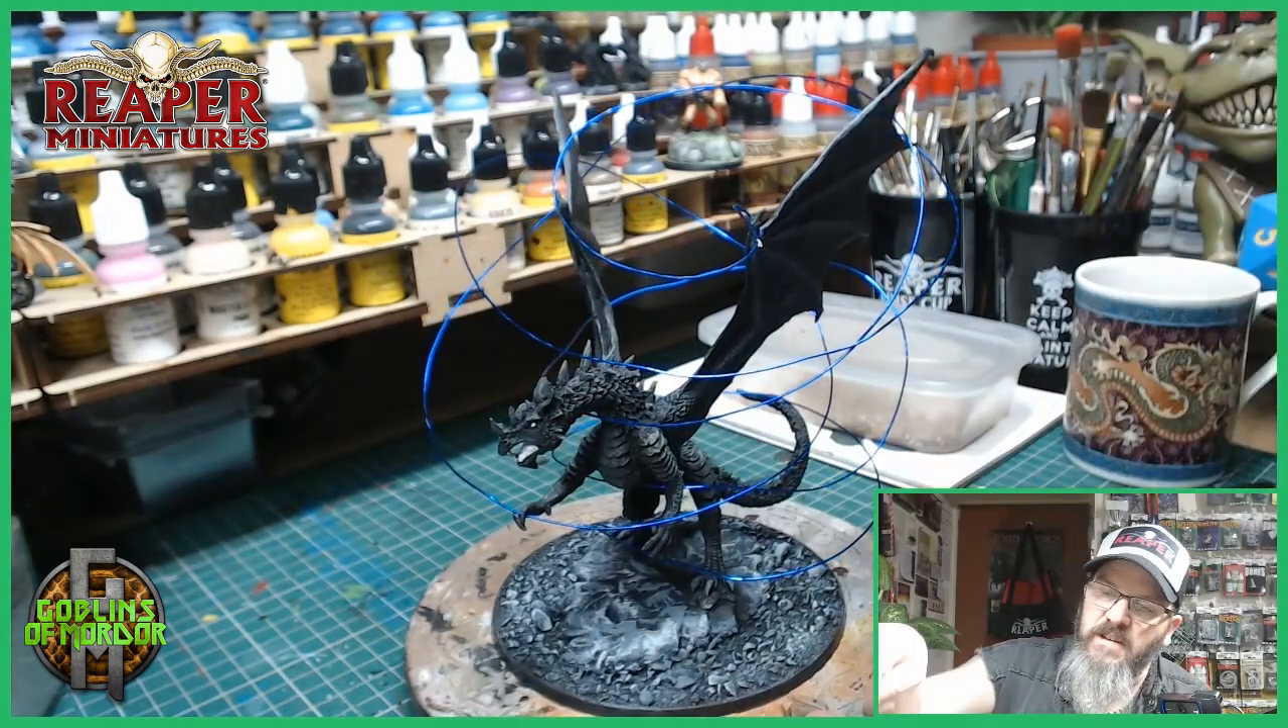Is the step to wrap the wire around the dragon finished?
Yes.